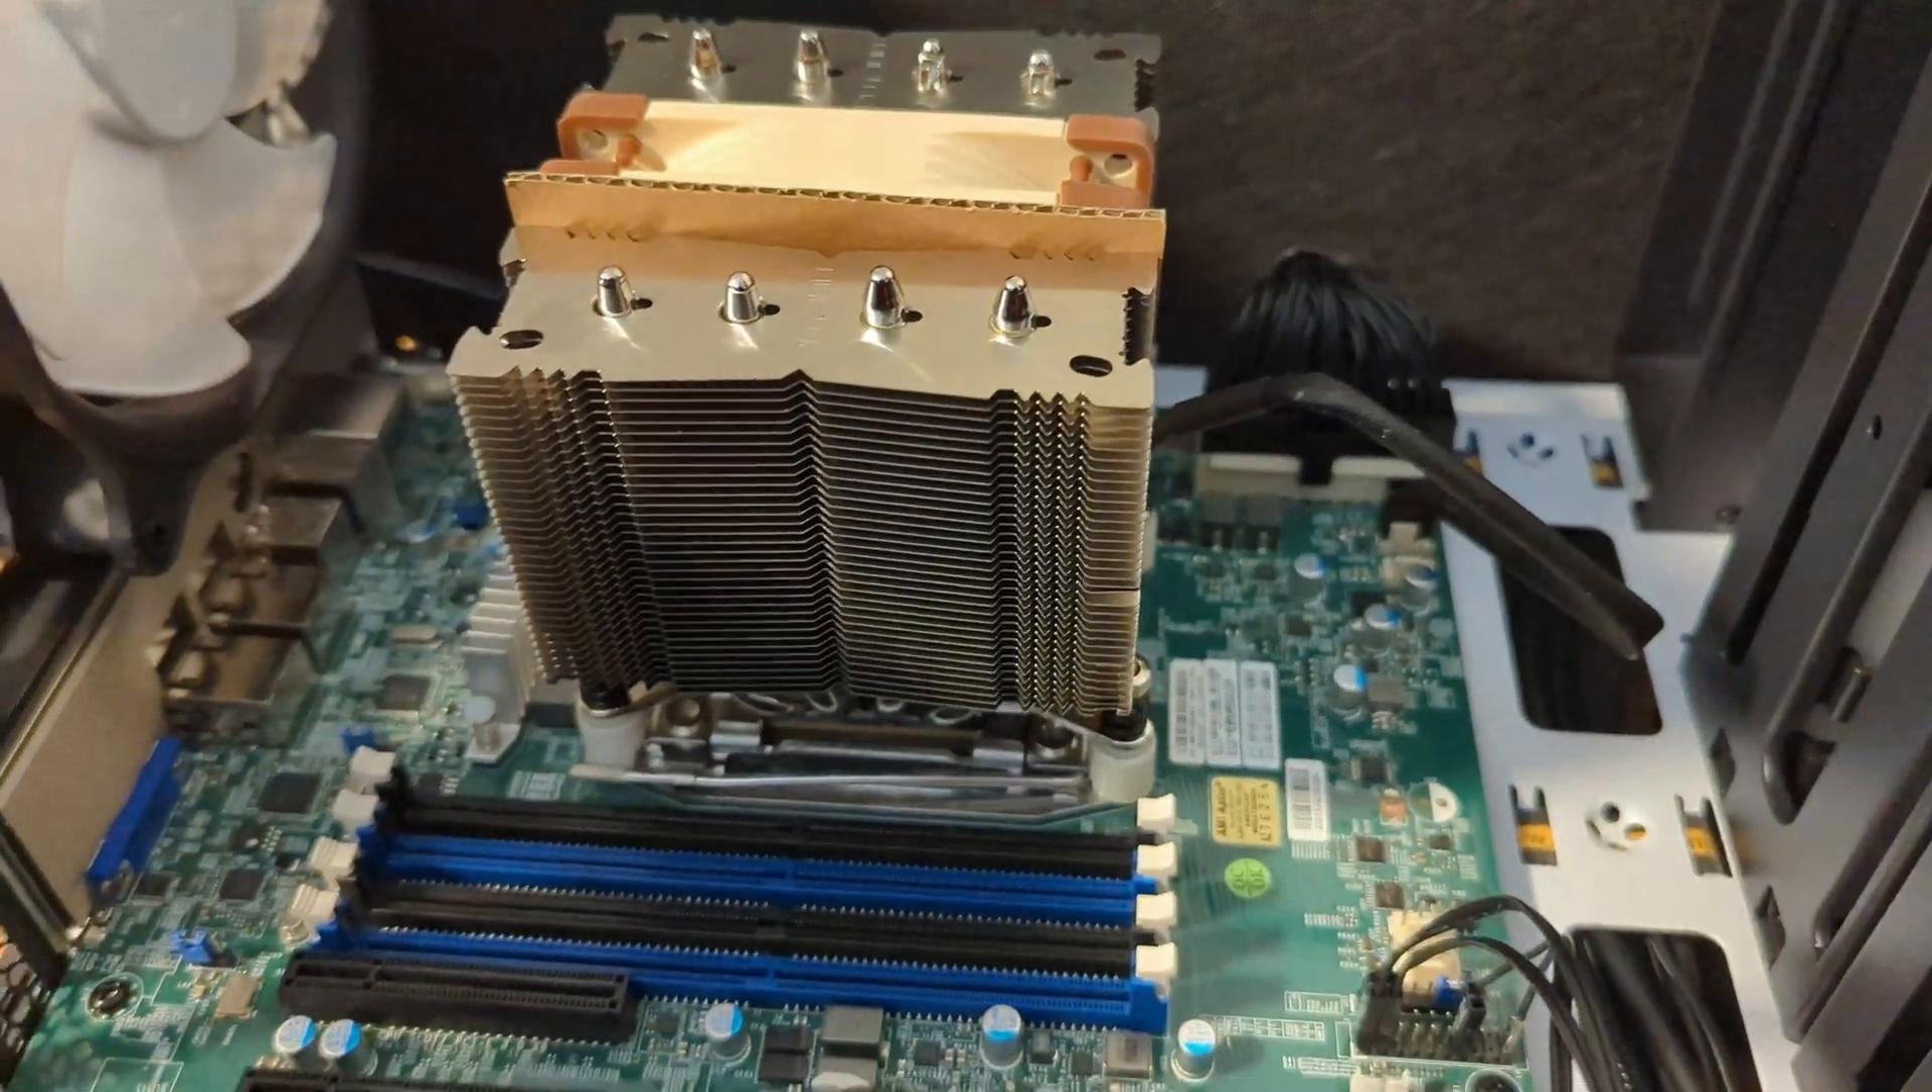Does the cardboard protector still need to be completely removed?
Yes.